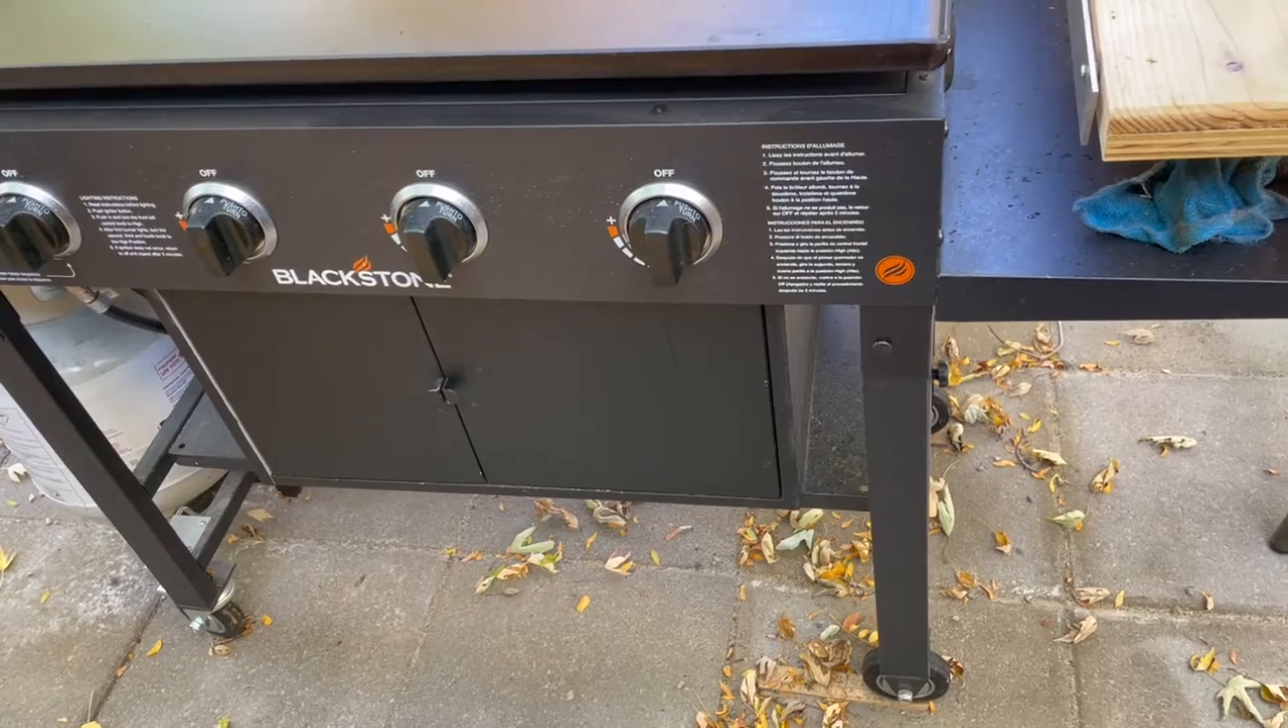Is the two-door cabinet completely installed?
Yes.